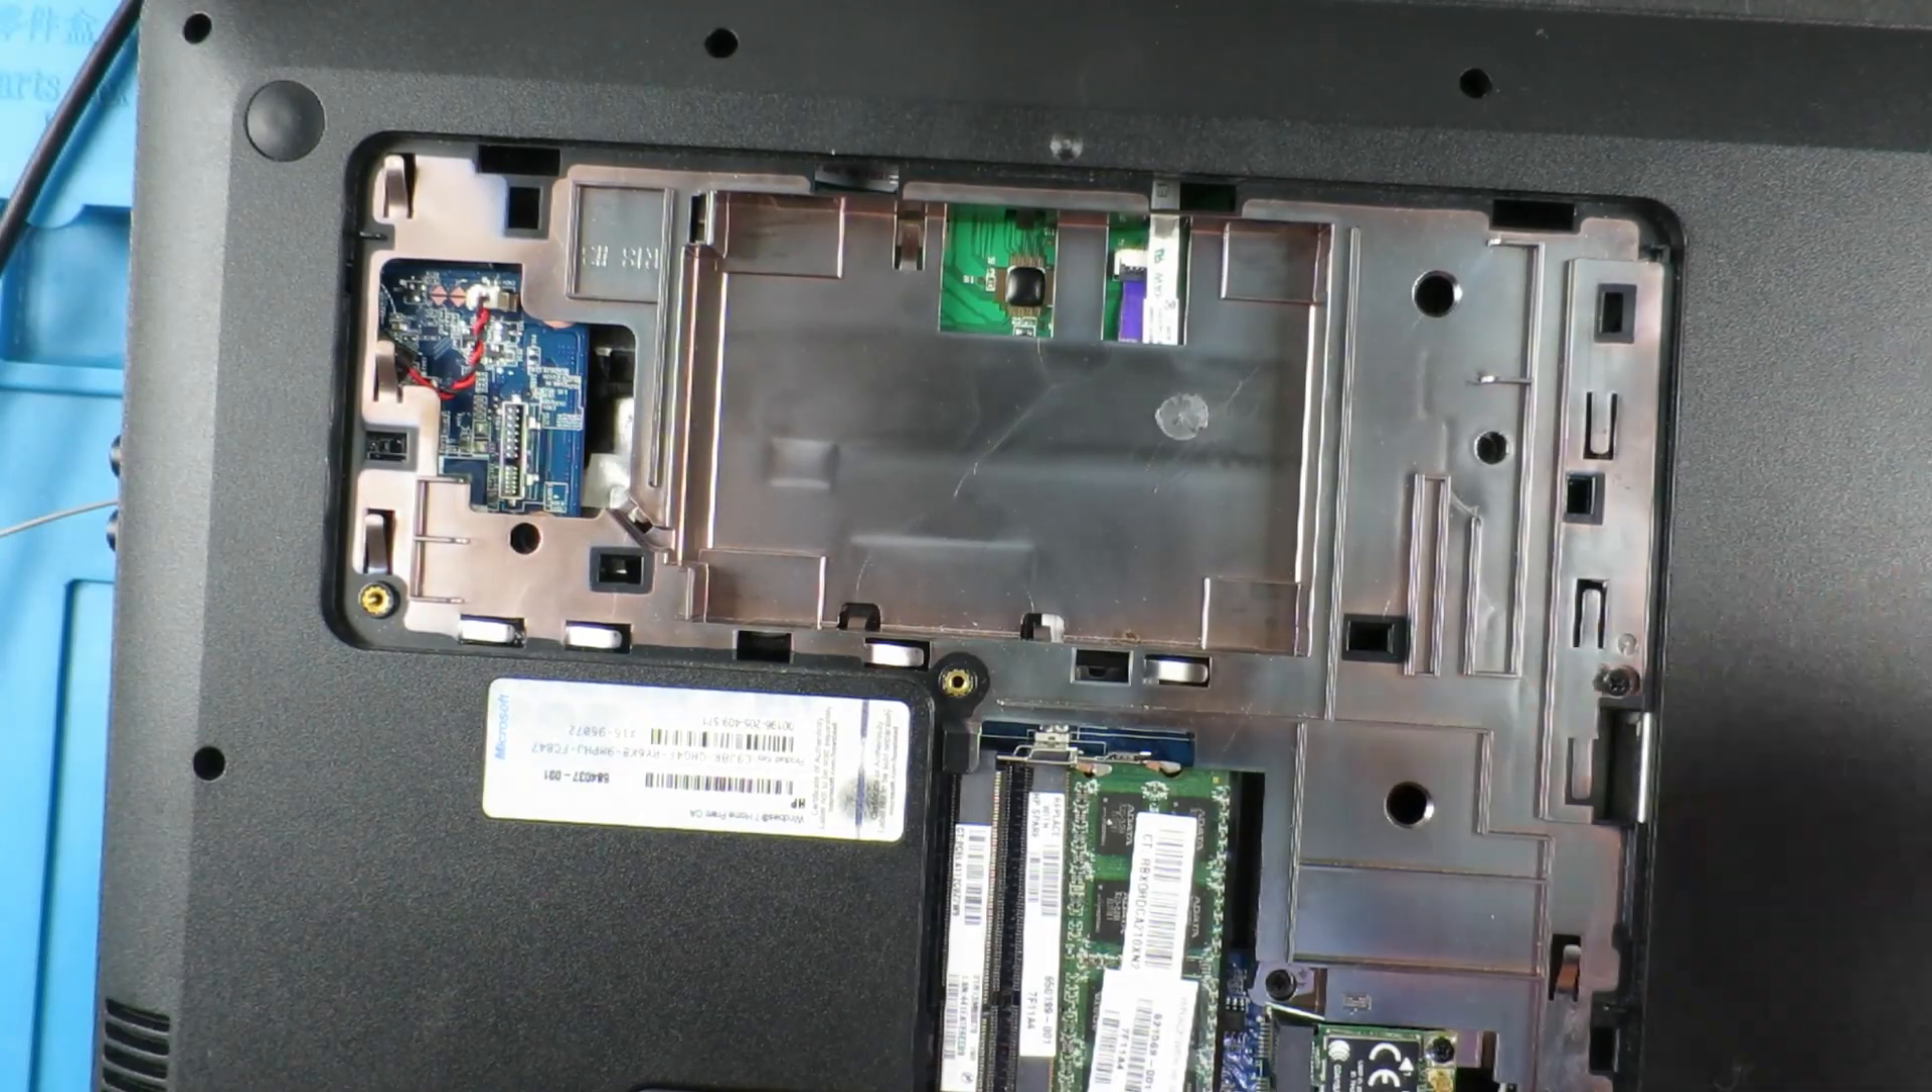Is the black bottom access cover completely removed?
Yes.